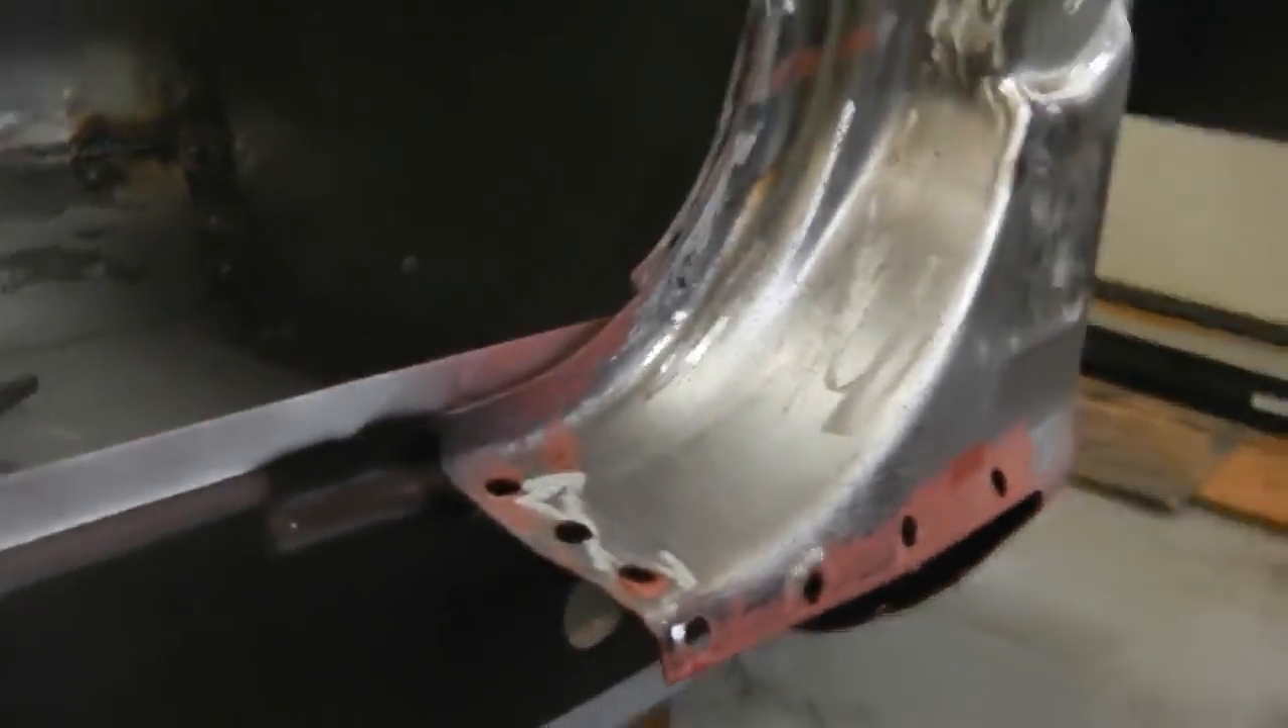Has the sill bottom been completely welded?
No.